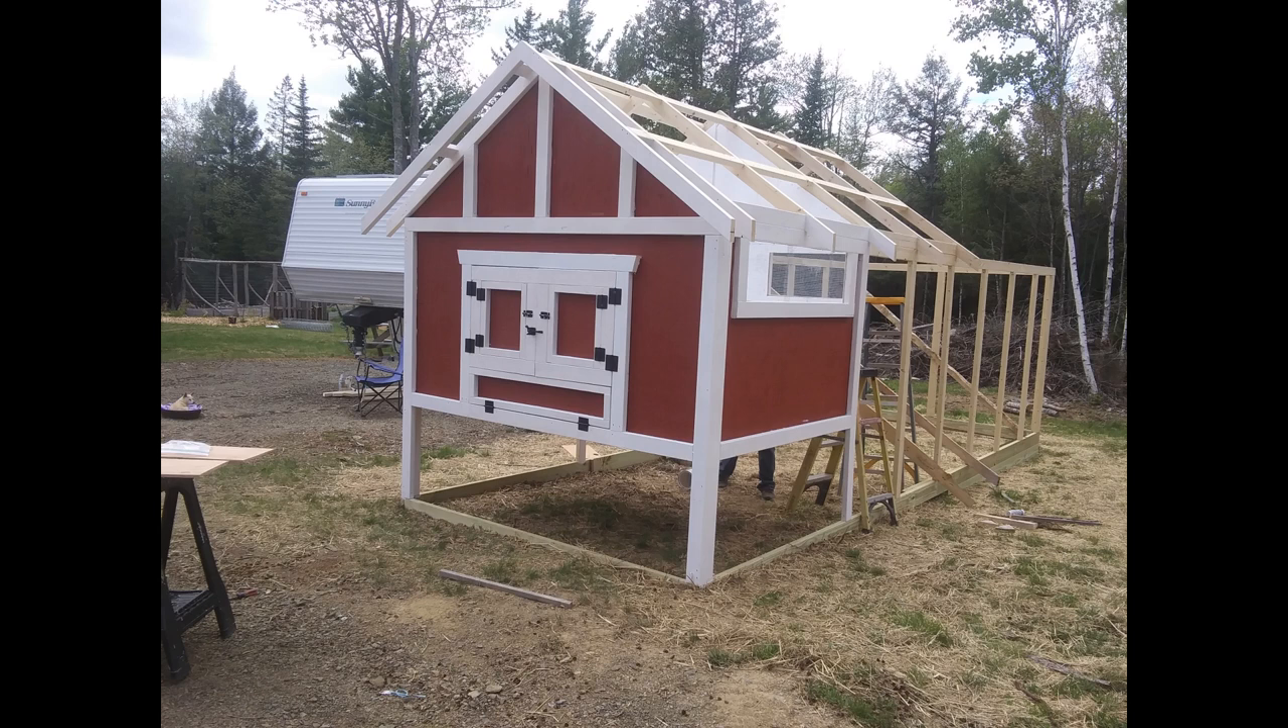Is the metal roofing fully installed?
No.